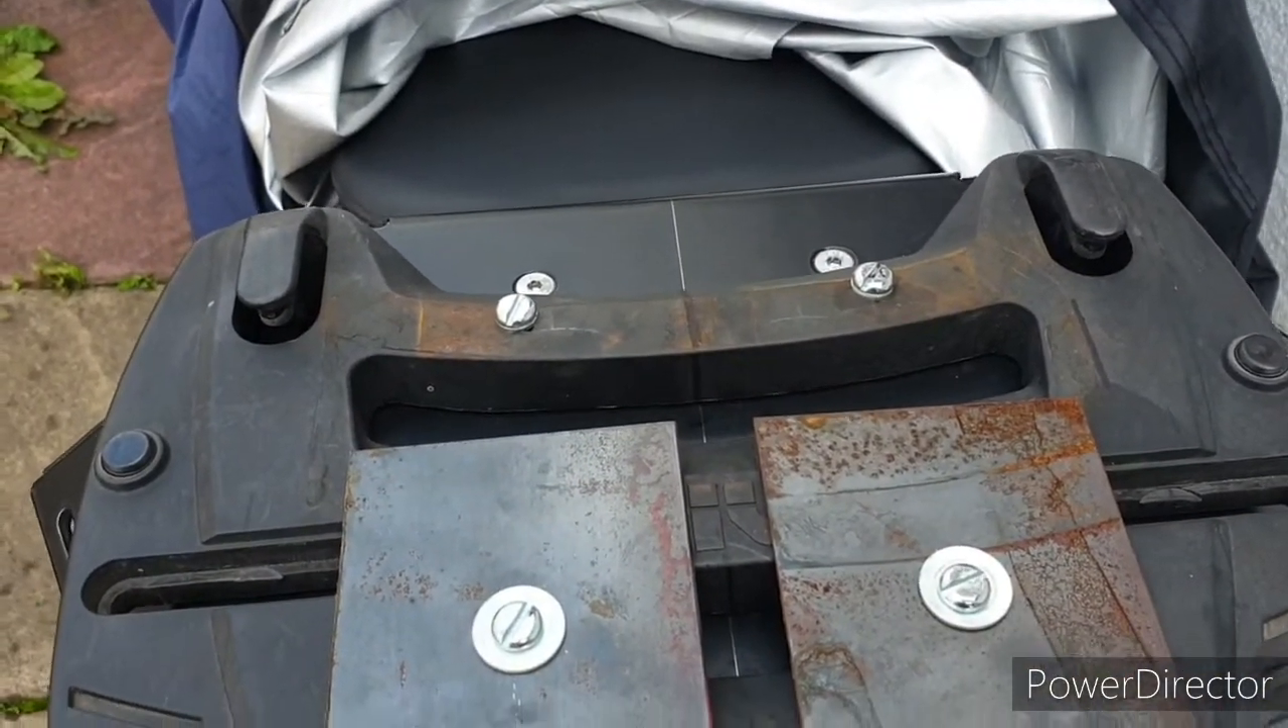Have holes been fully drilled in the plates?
Yes.